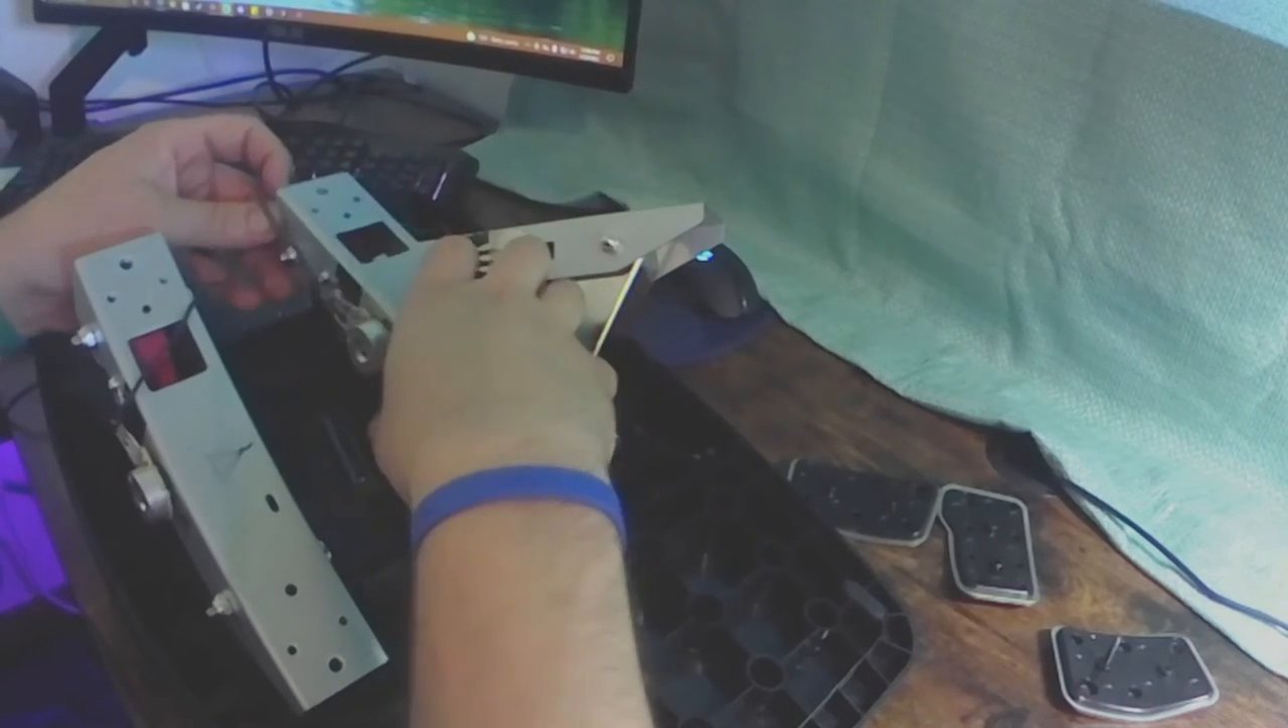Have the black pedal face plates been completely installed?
No.